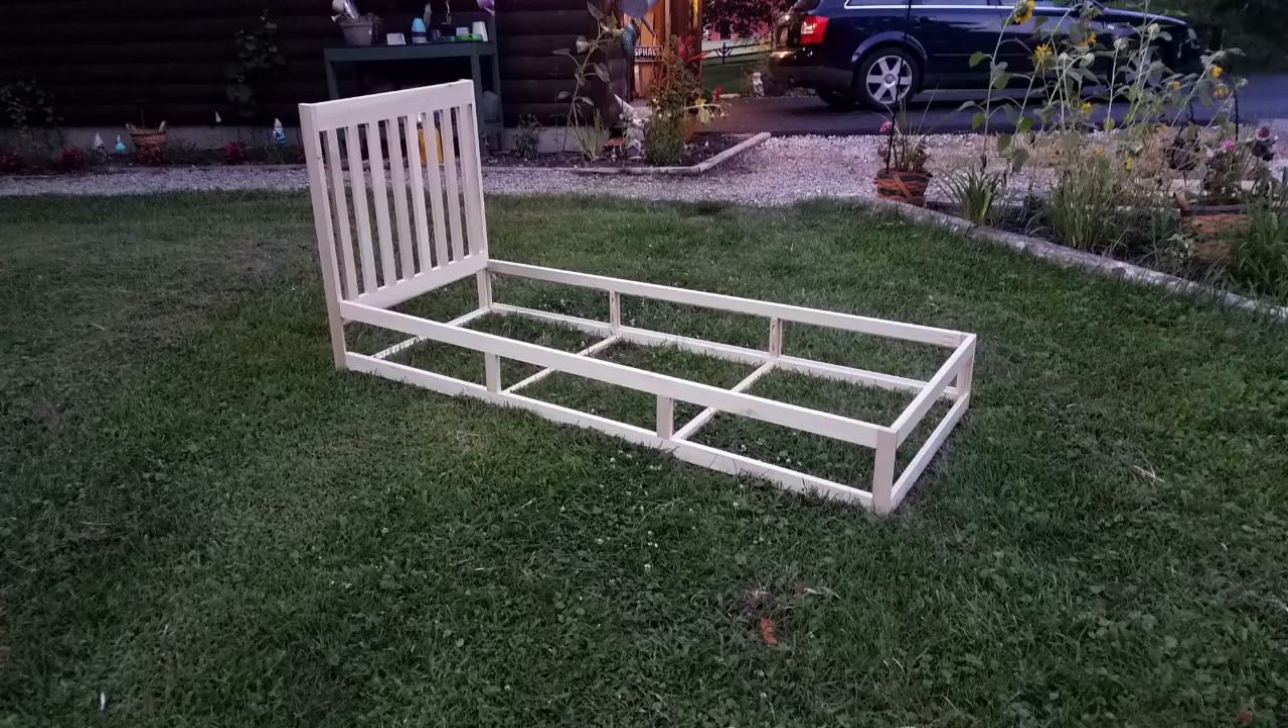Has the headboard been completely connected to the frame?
Yes.